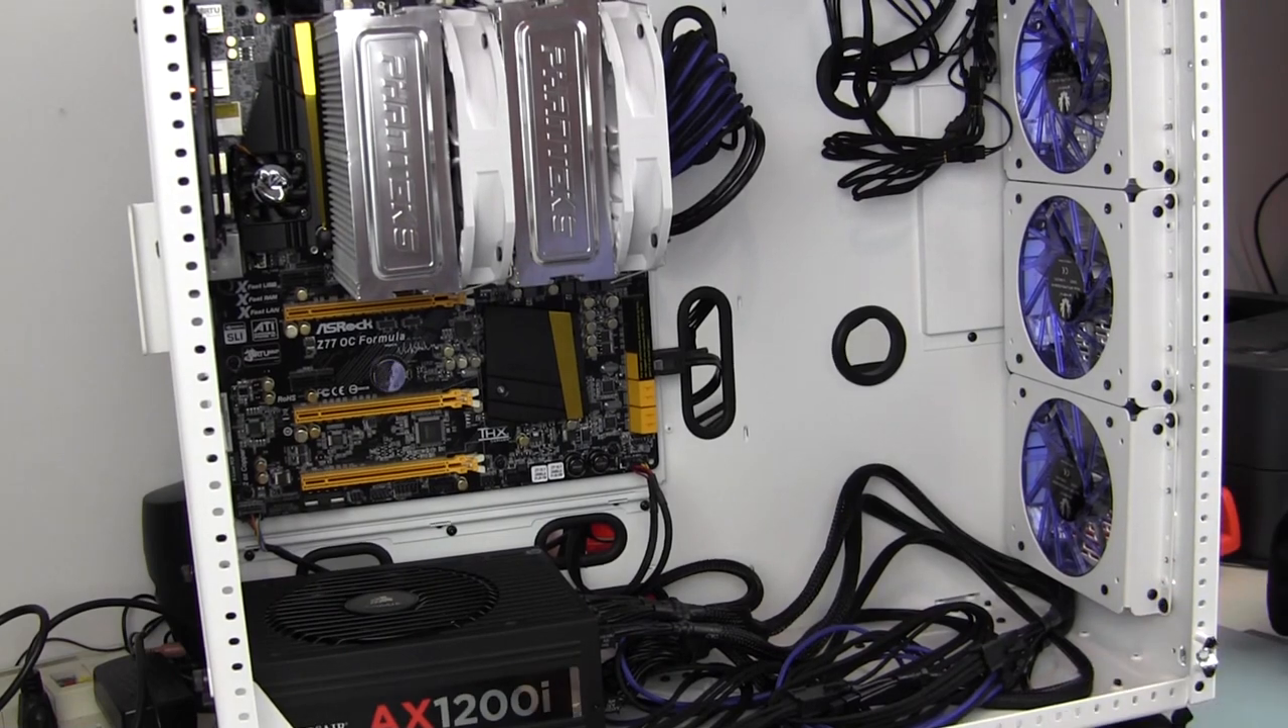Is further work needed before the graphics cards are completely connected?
Yes.